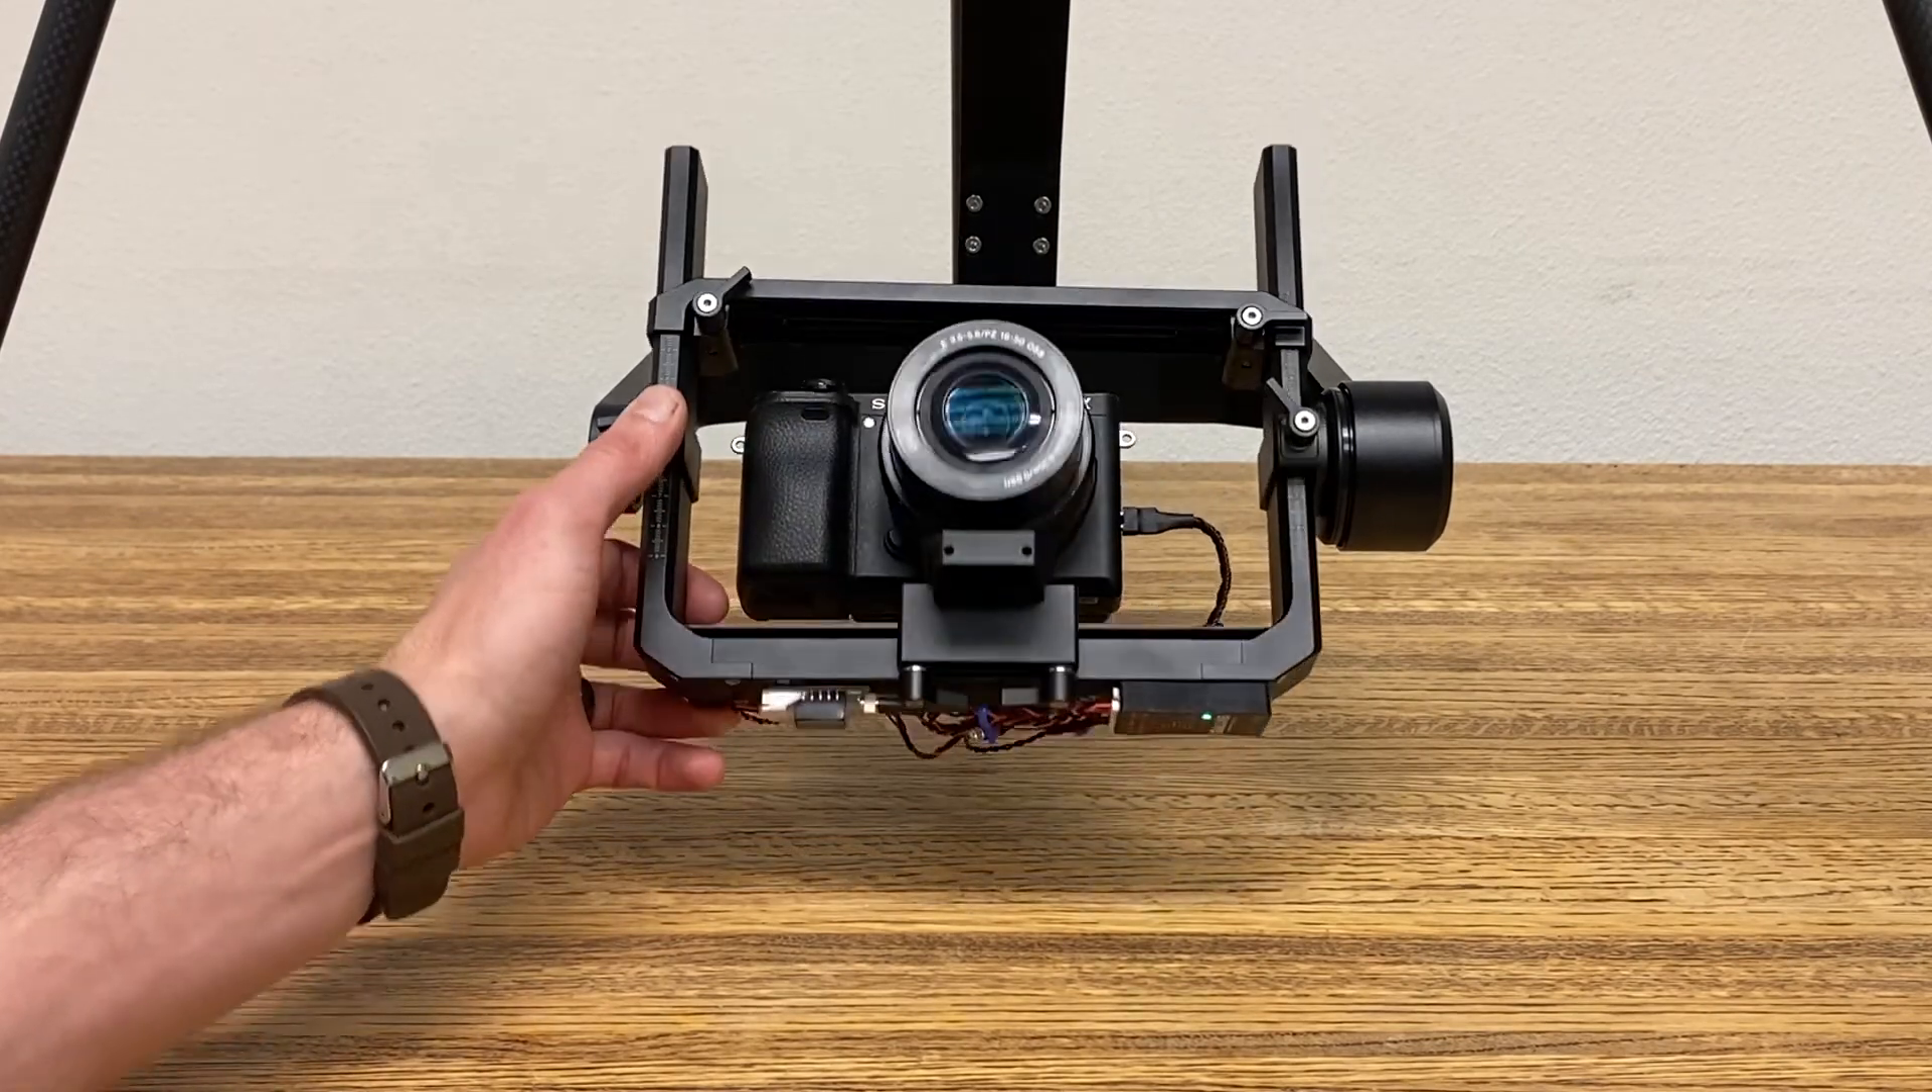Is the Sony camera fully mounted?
Yes.